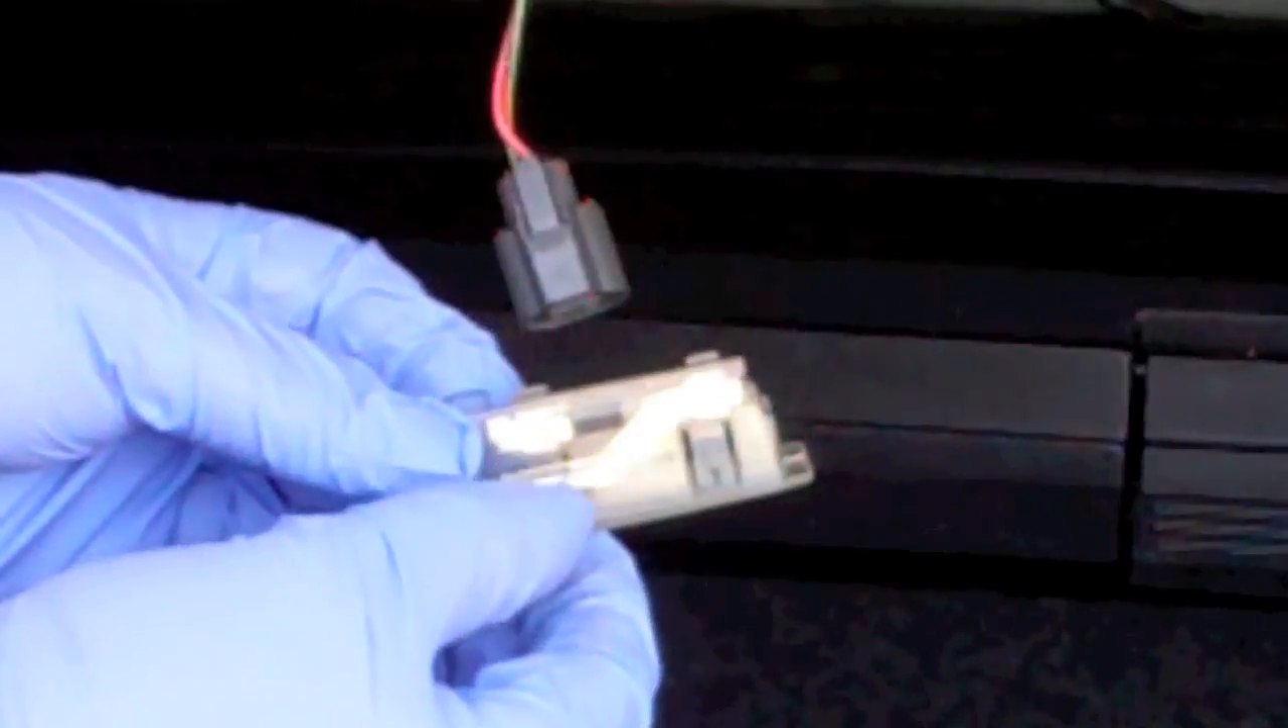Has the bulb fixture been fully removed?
Yes.